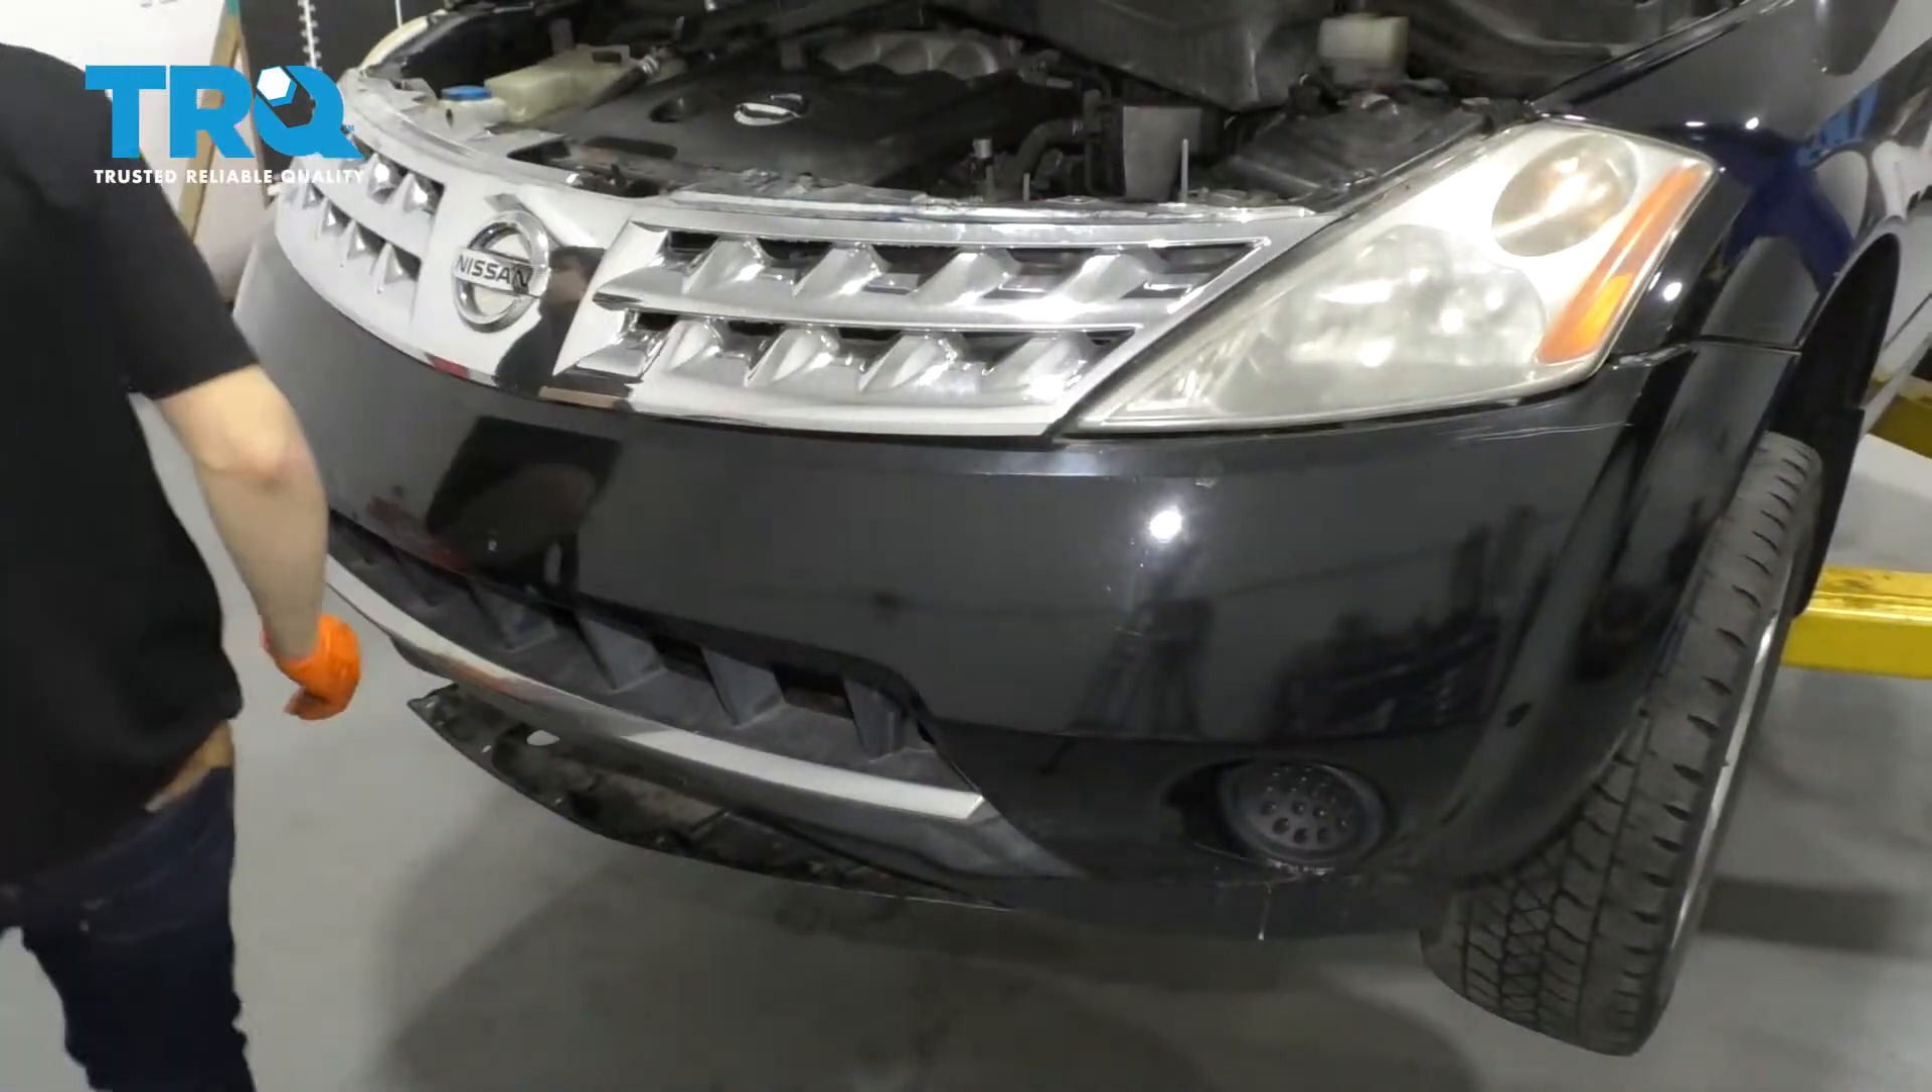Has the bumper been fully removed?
No.